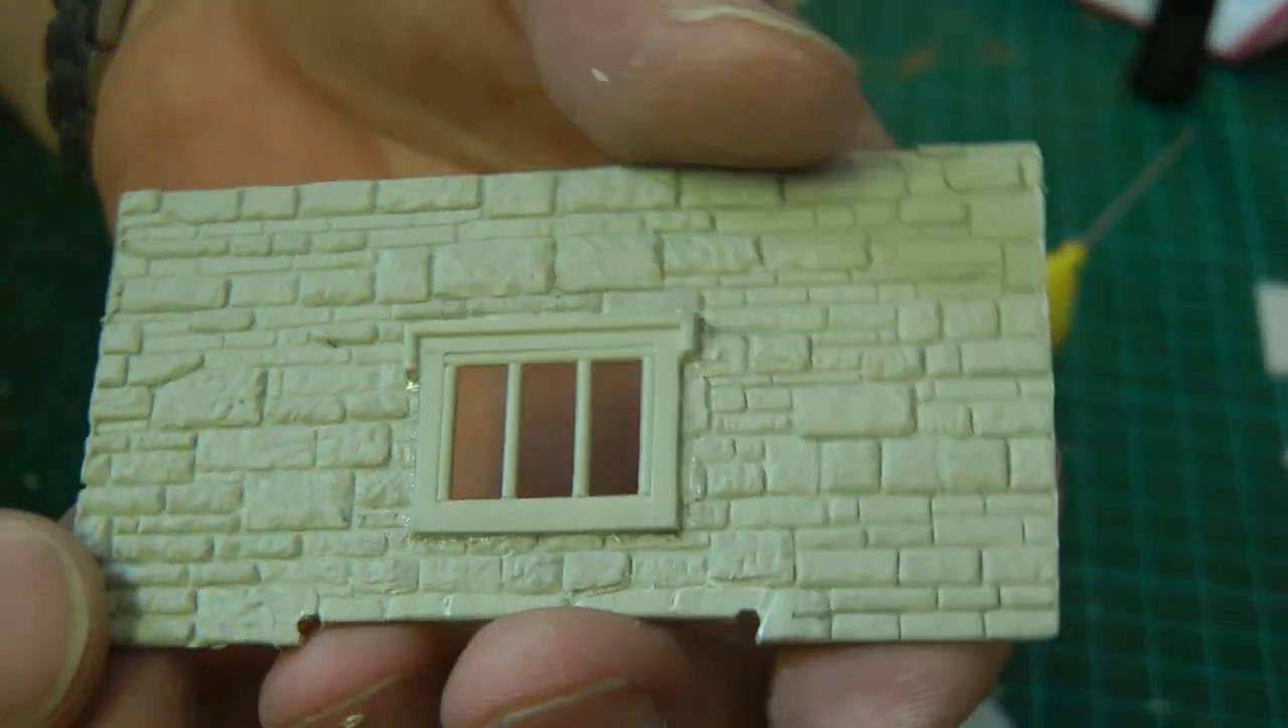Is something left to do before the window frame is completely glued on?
No.